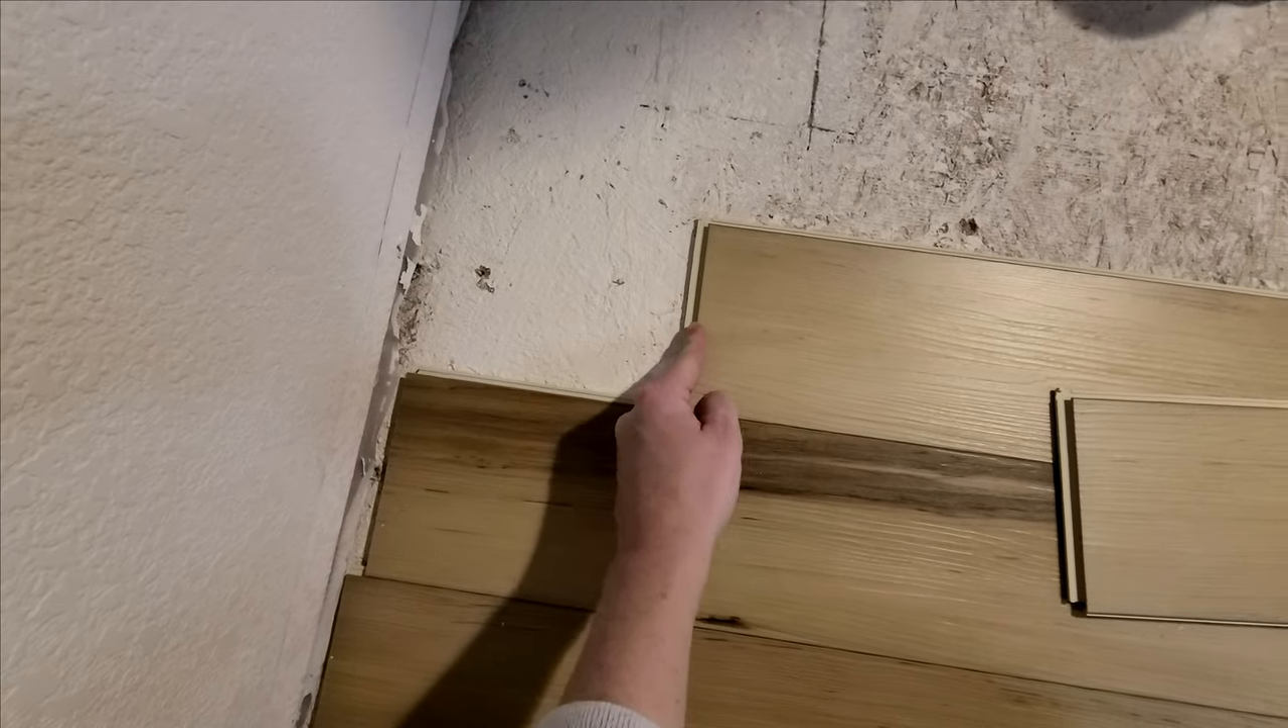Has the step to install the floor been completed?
No.